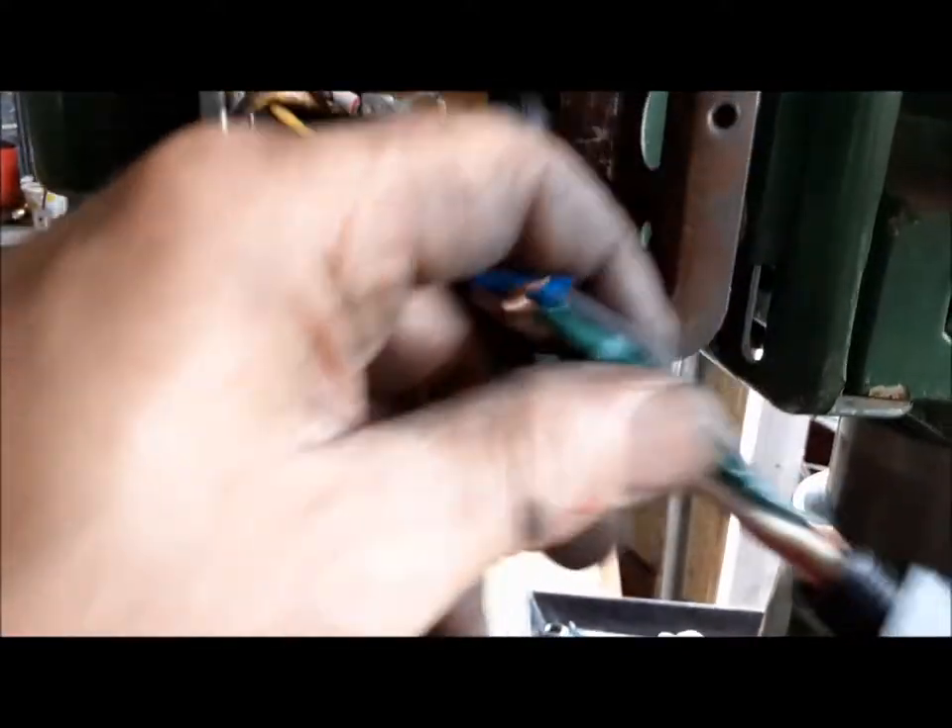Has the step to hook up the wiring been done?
No.